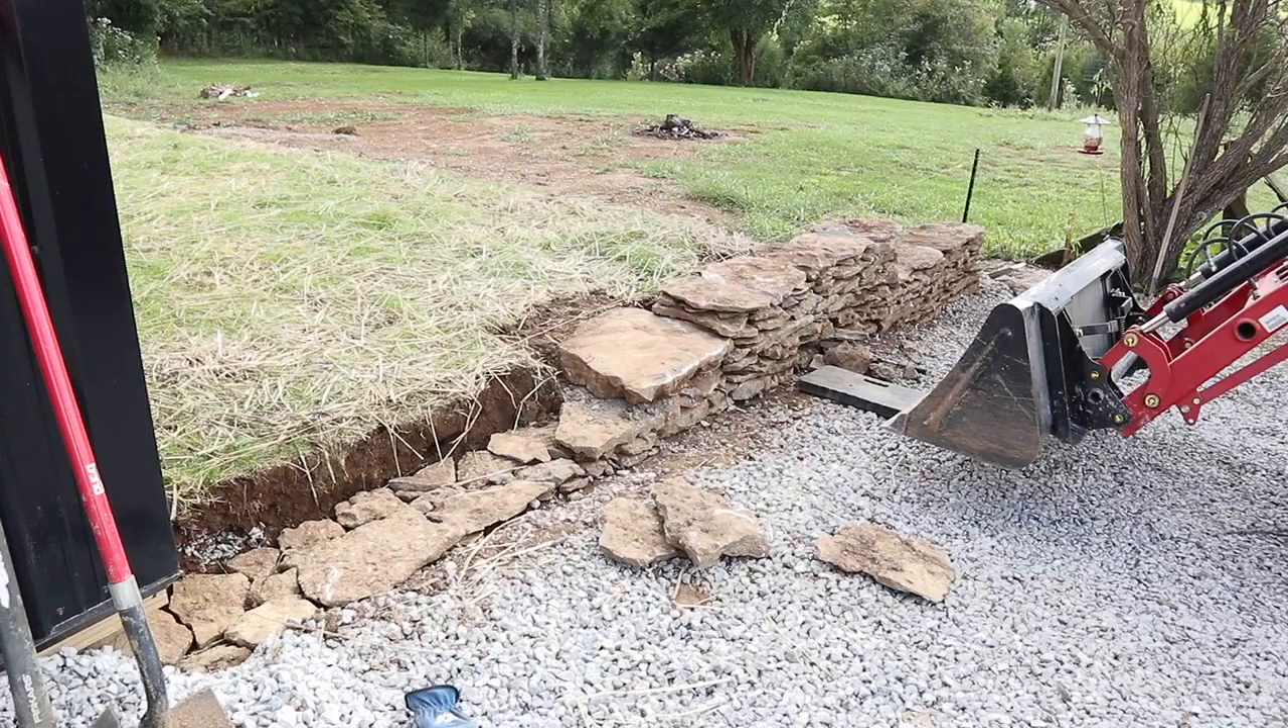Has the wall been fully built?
No.